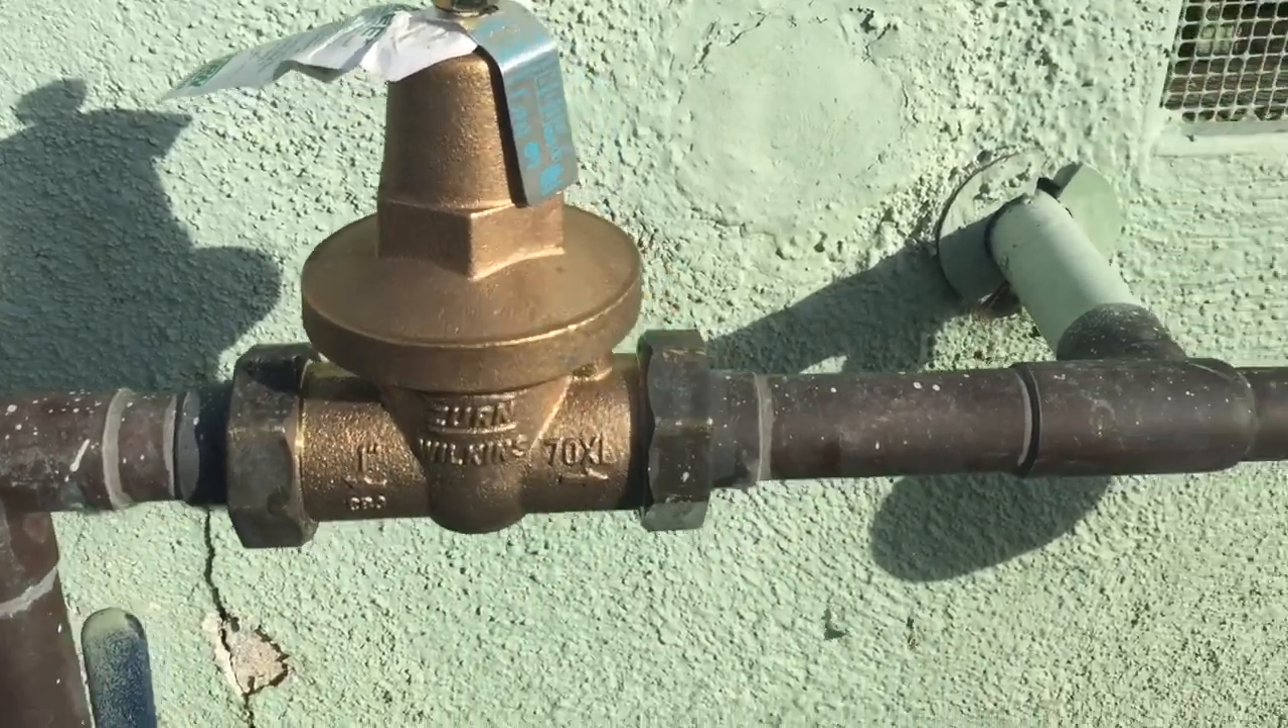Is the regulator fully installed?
Yes.